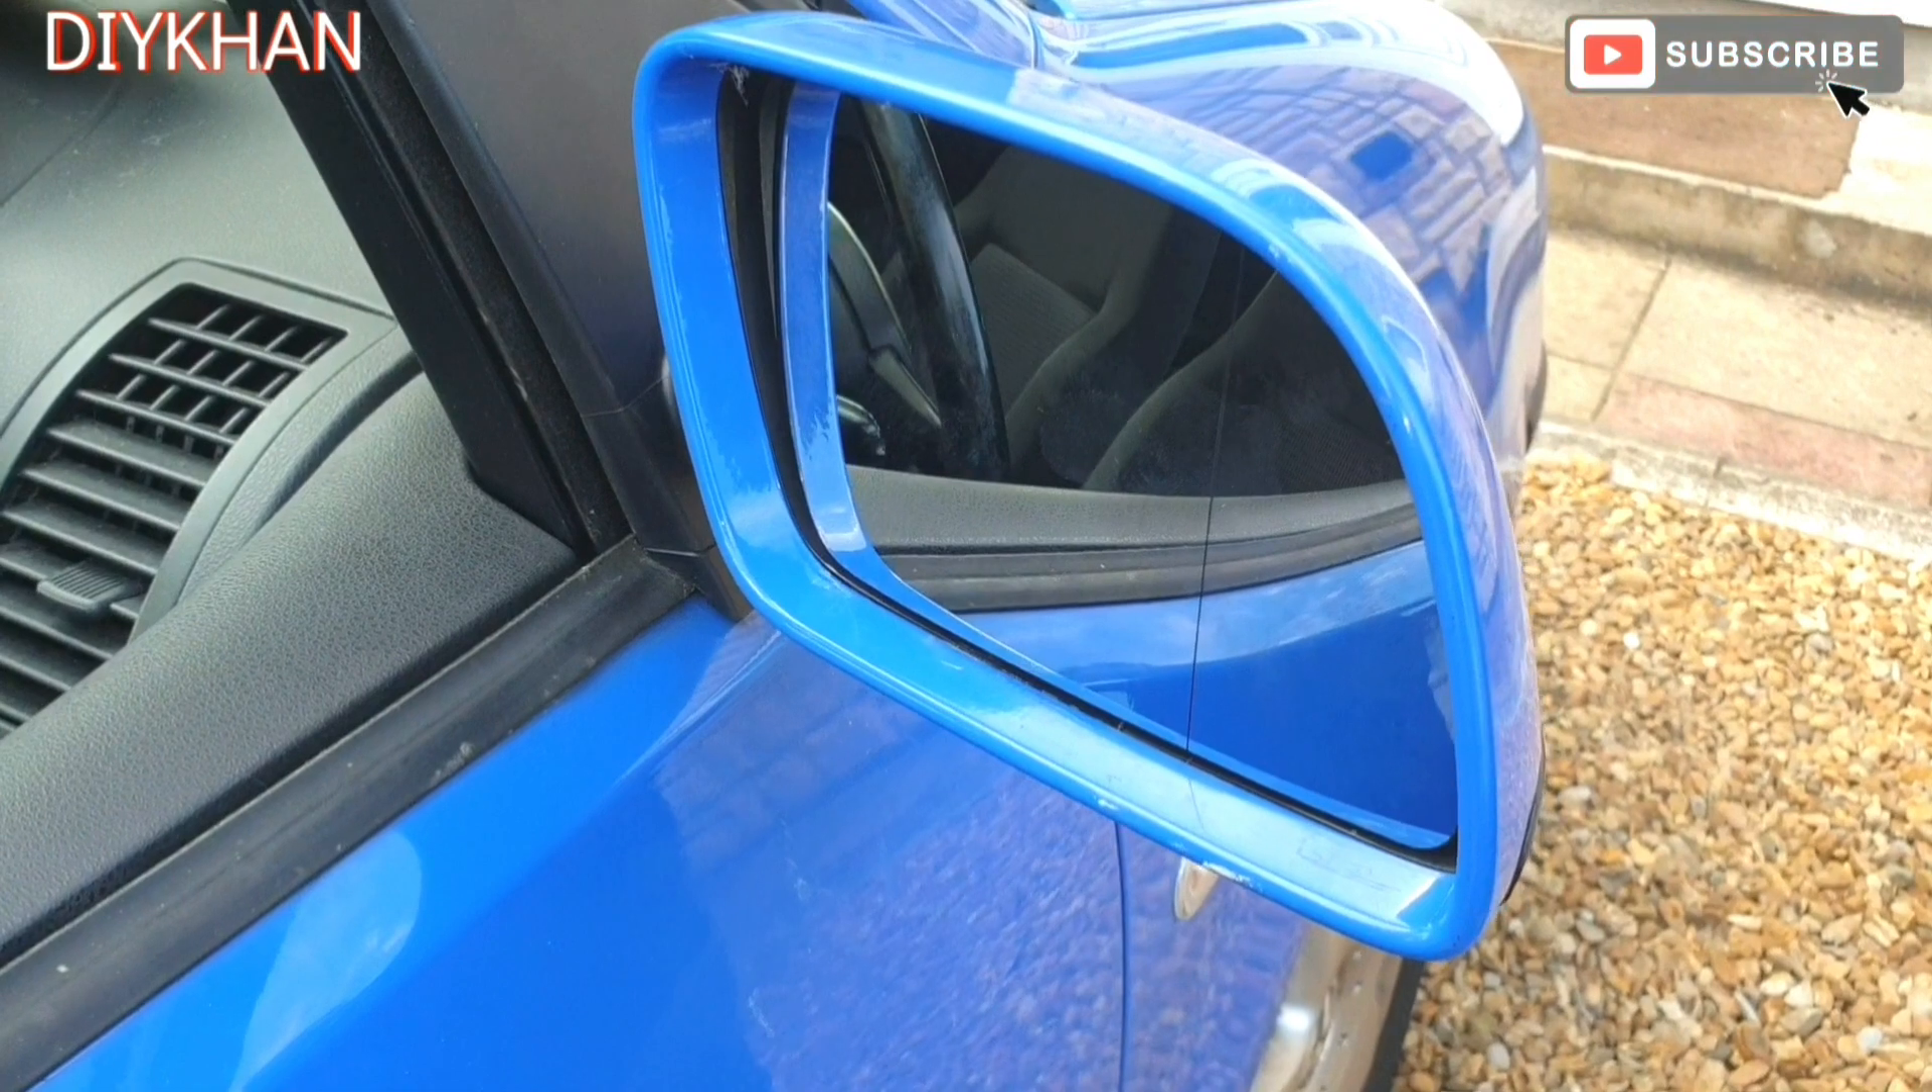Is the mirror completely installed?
Yes.